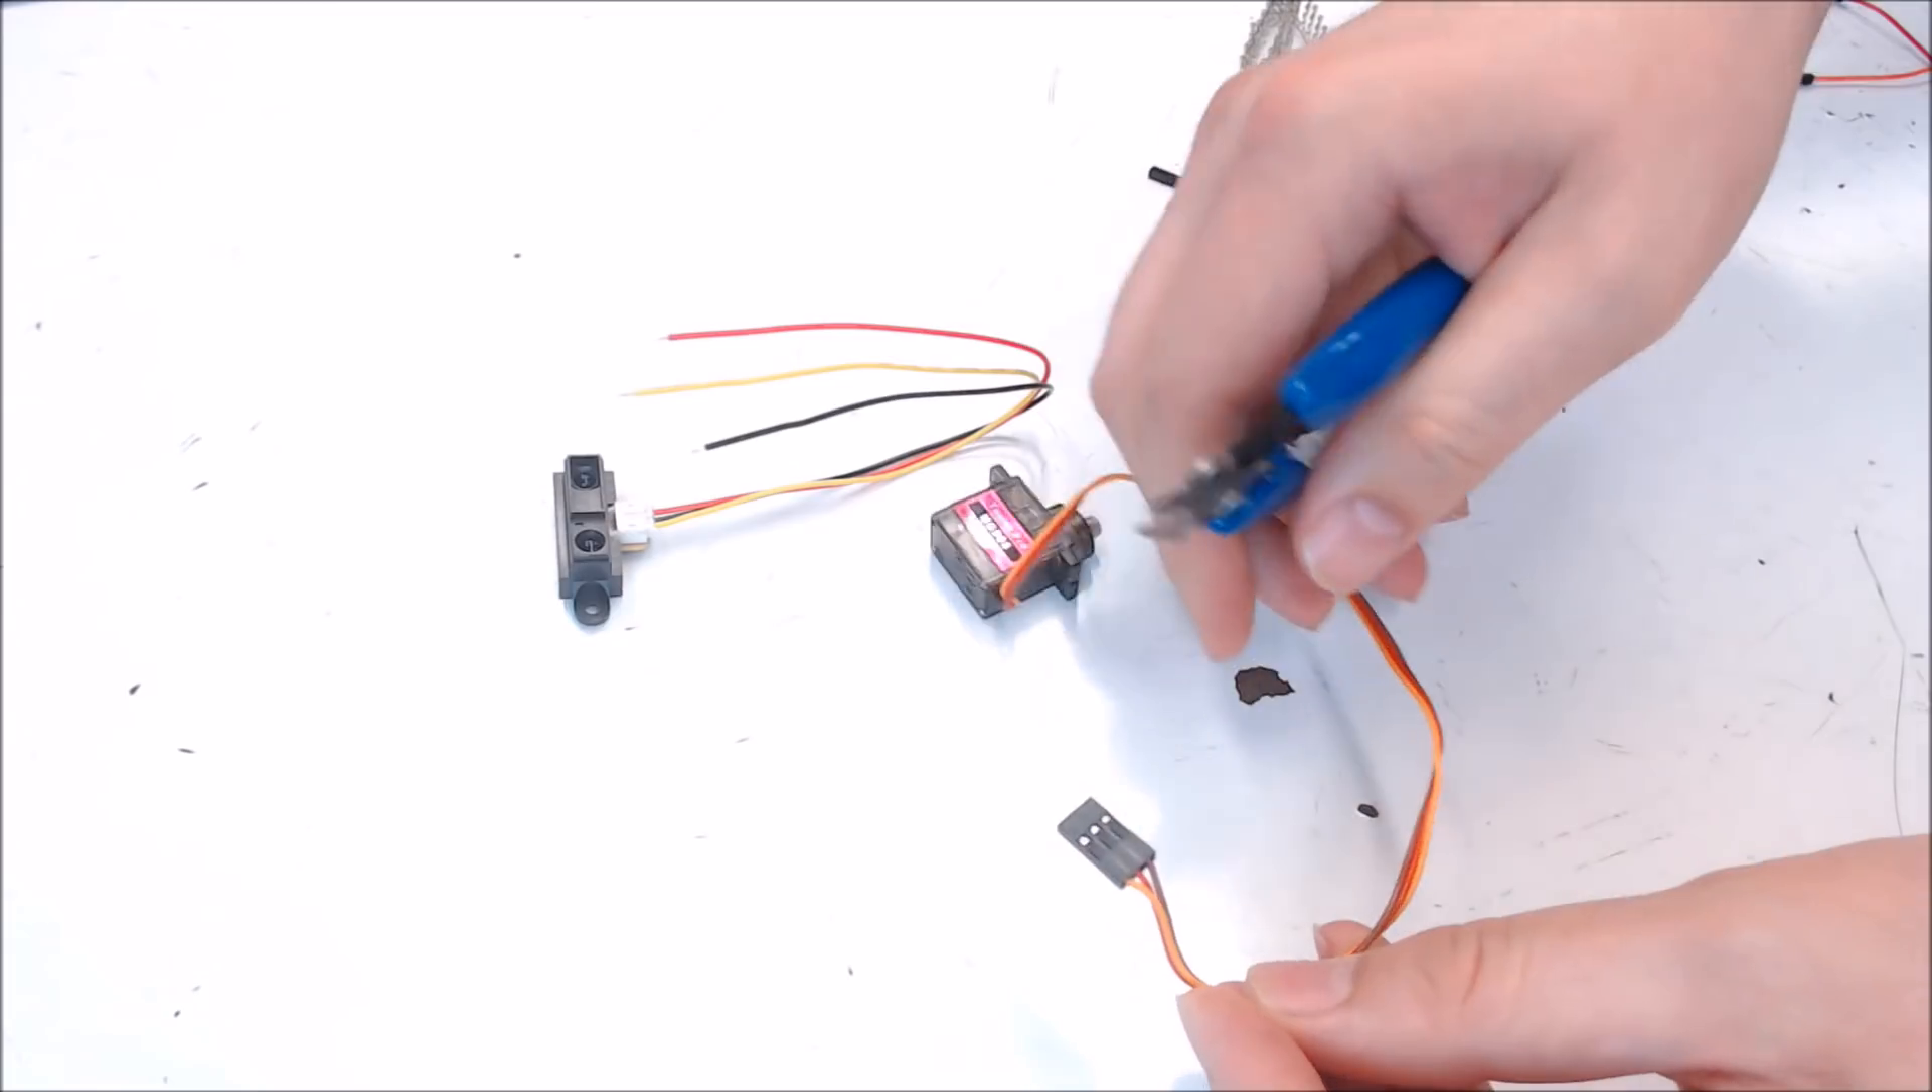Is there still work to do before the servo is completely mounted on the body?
Yes.